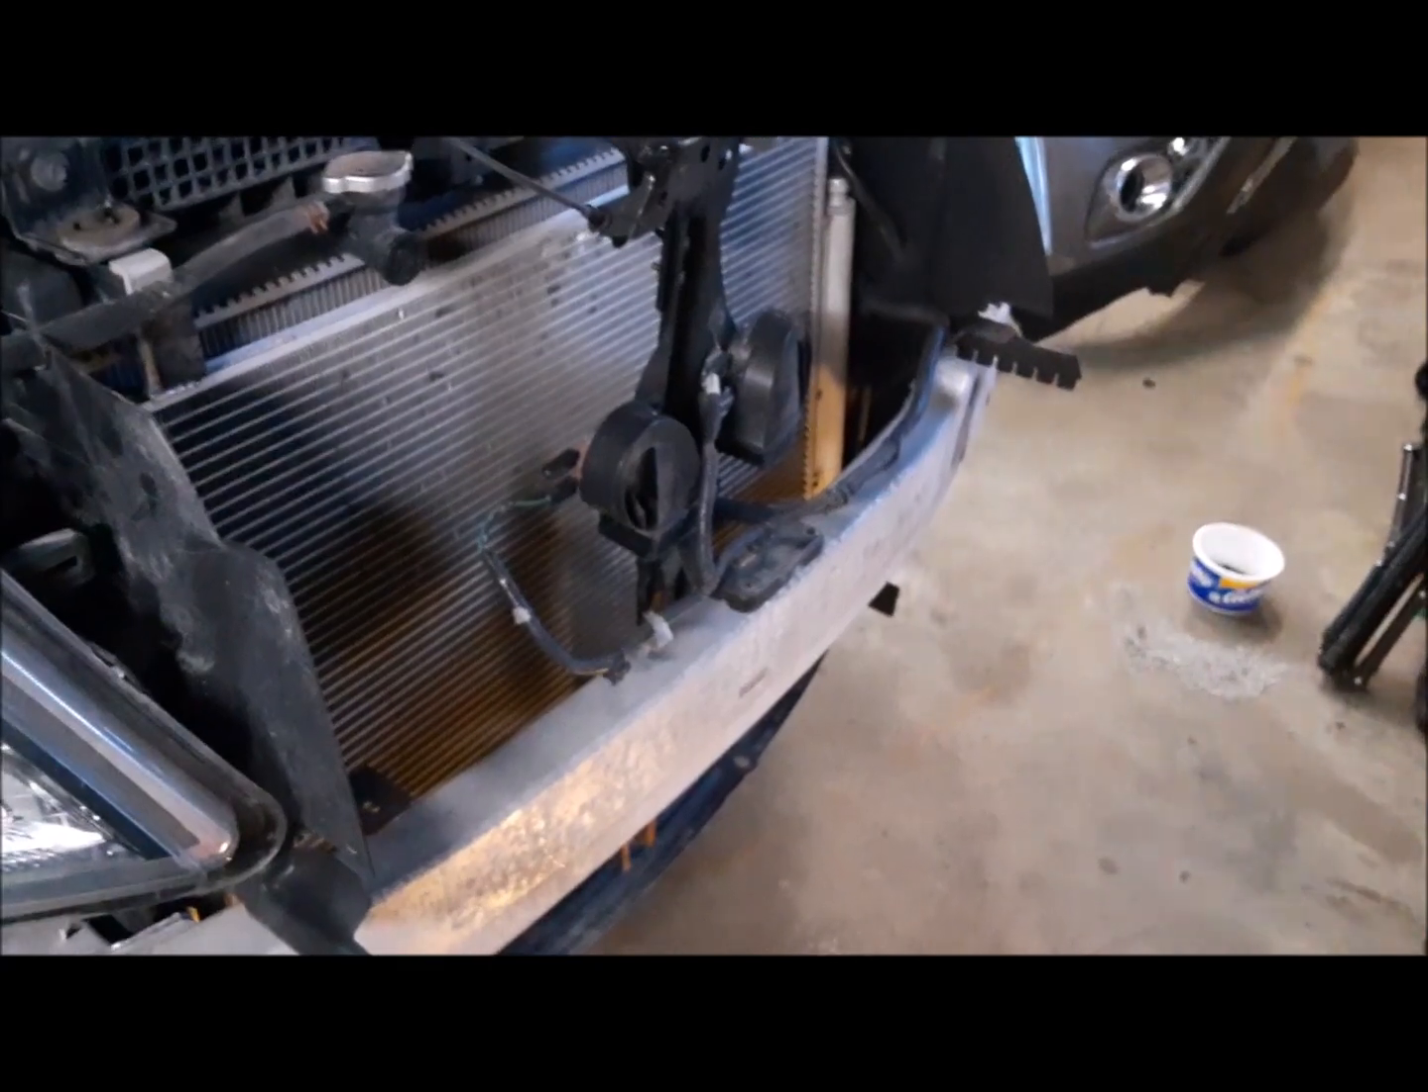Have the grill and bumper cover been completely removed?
Yes.